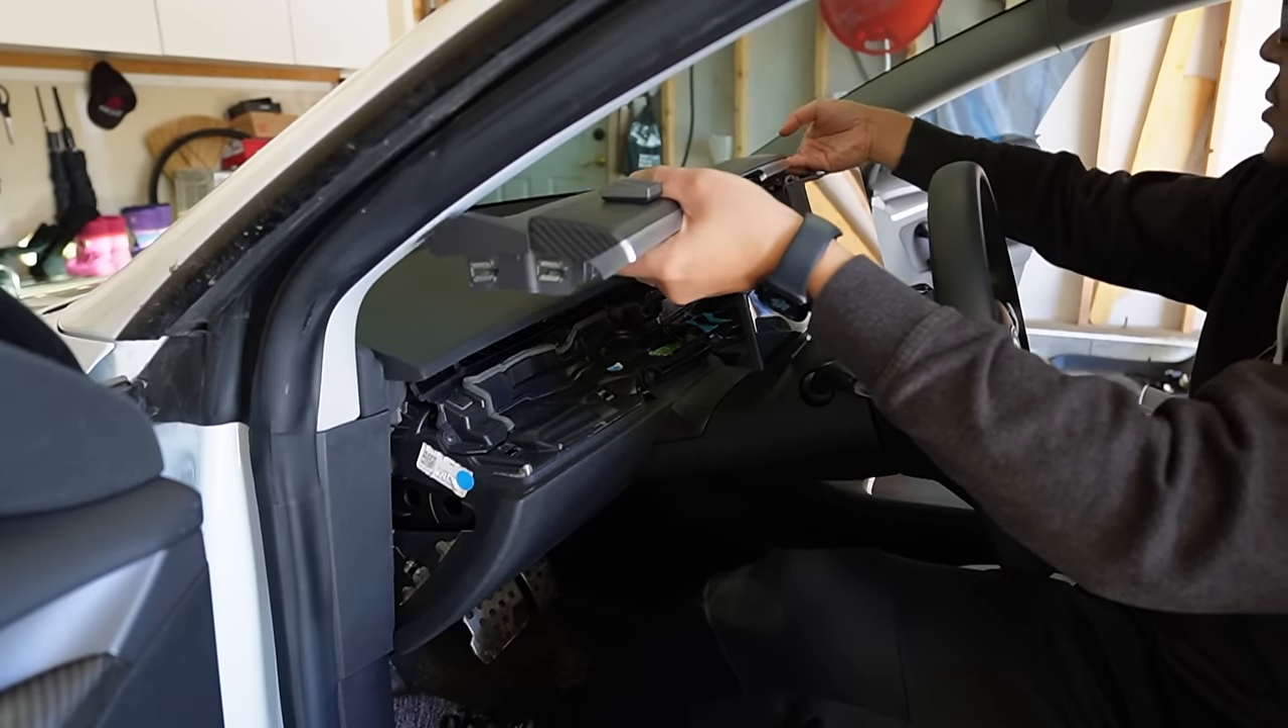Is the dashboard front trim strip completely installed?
No.